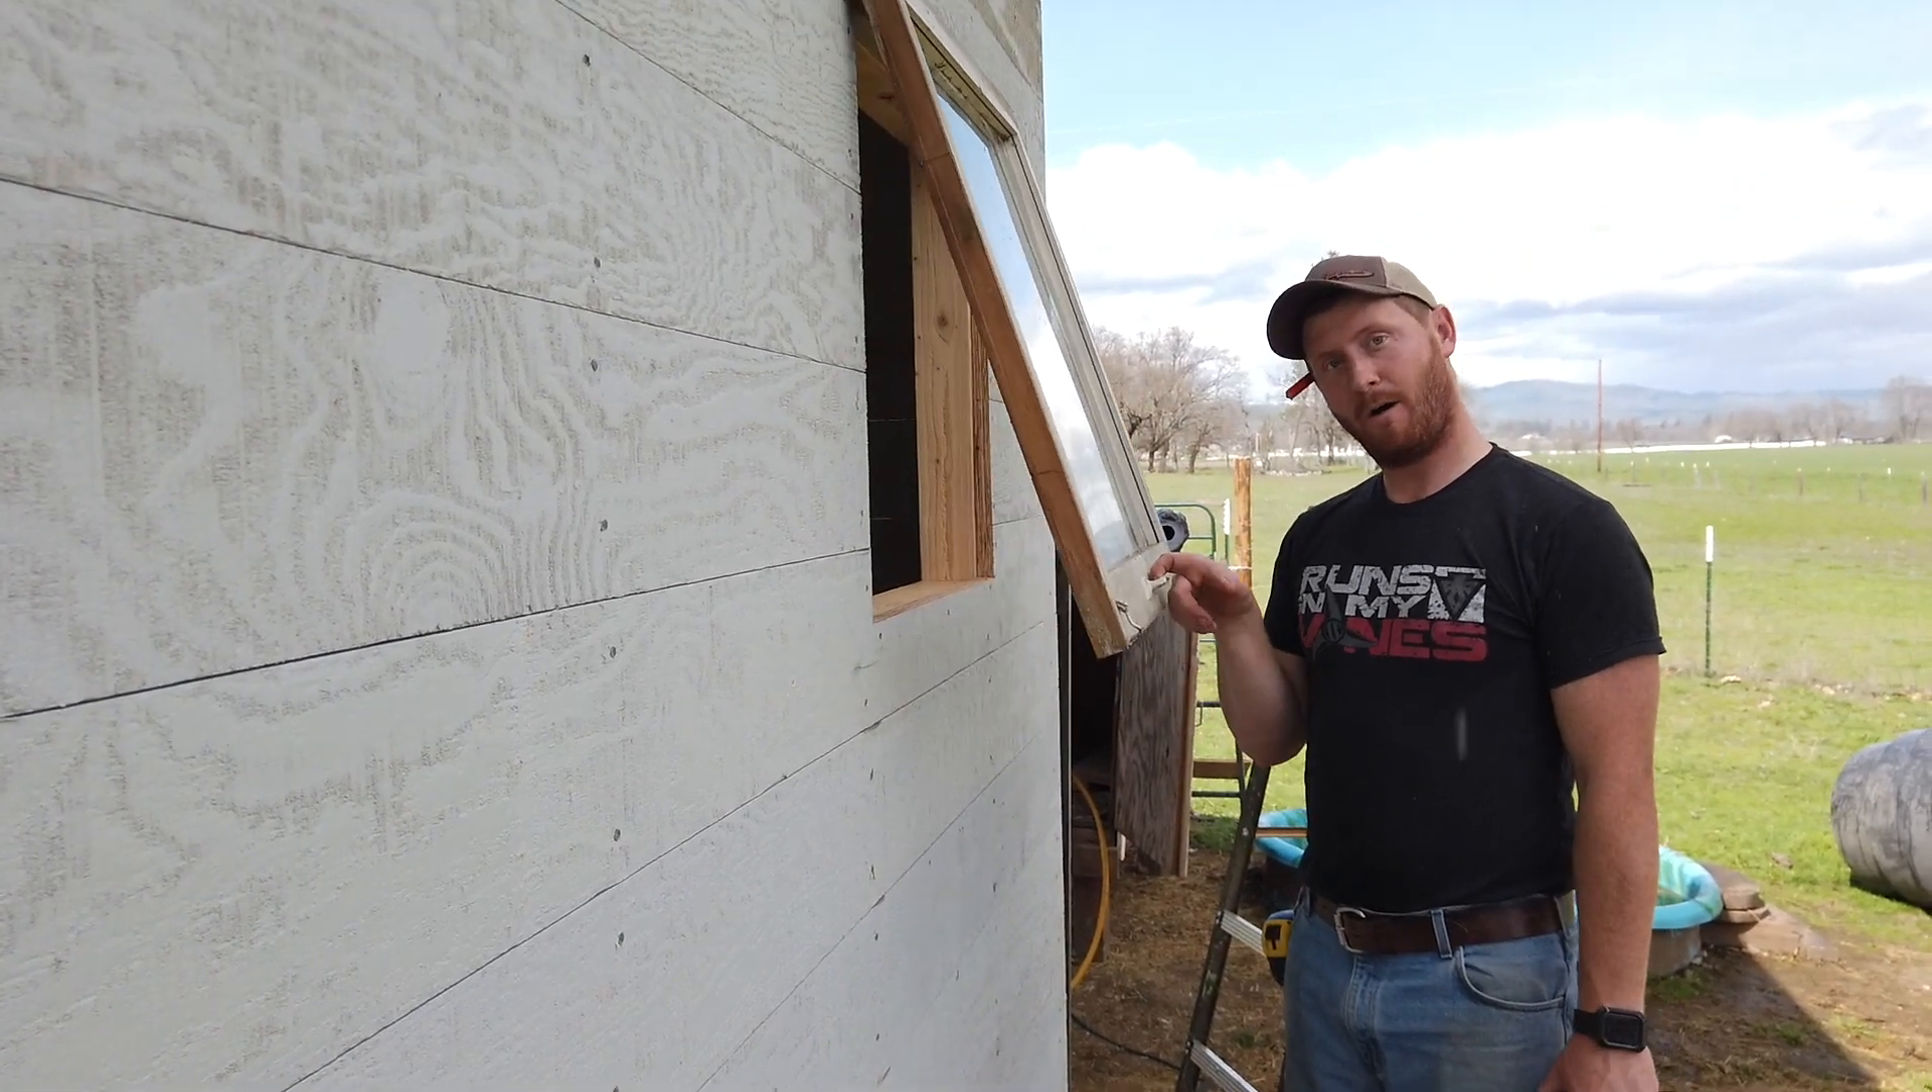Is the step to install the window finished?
Yes.